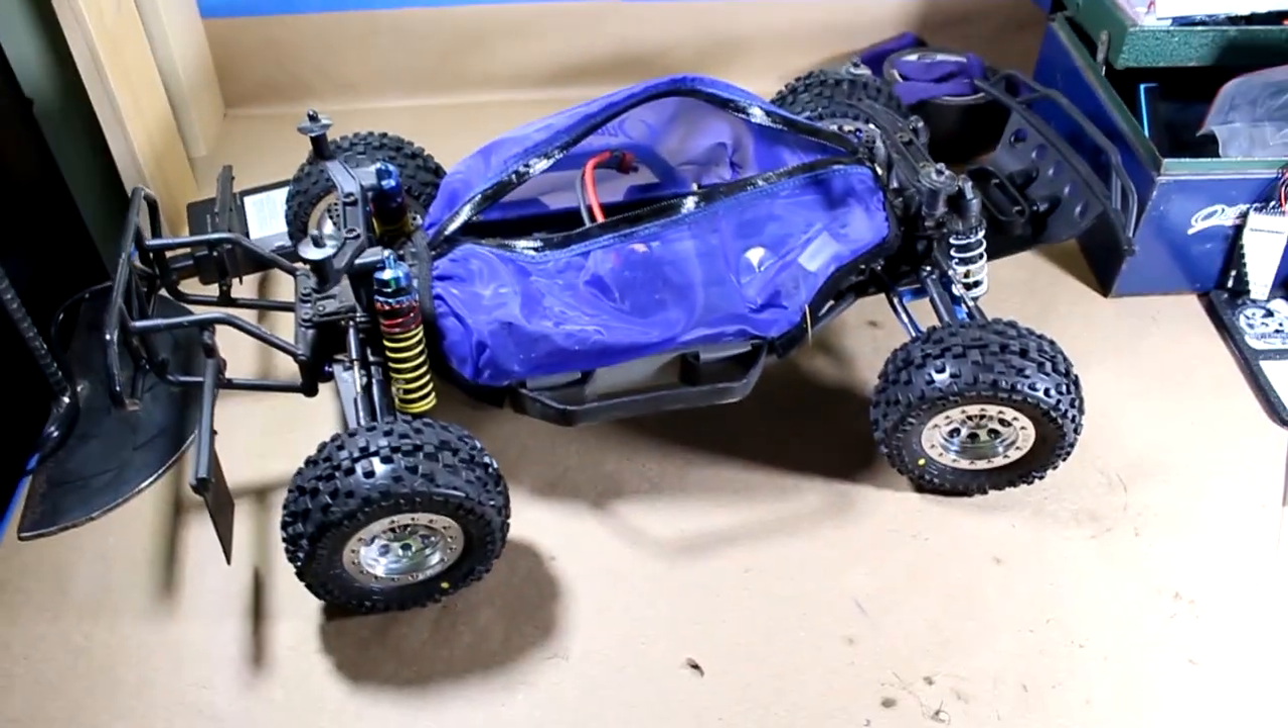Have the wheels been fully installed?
Yes.